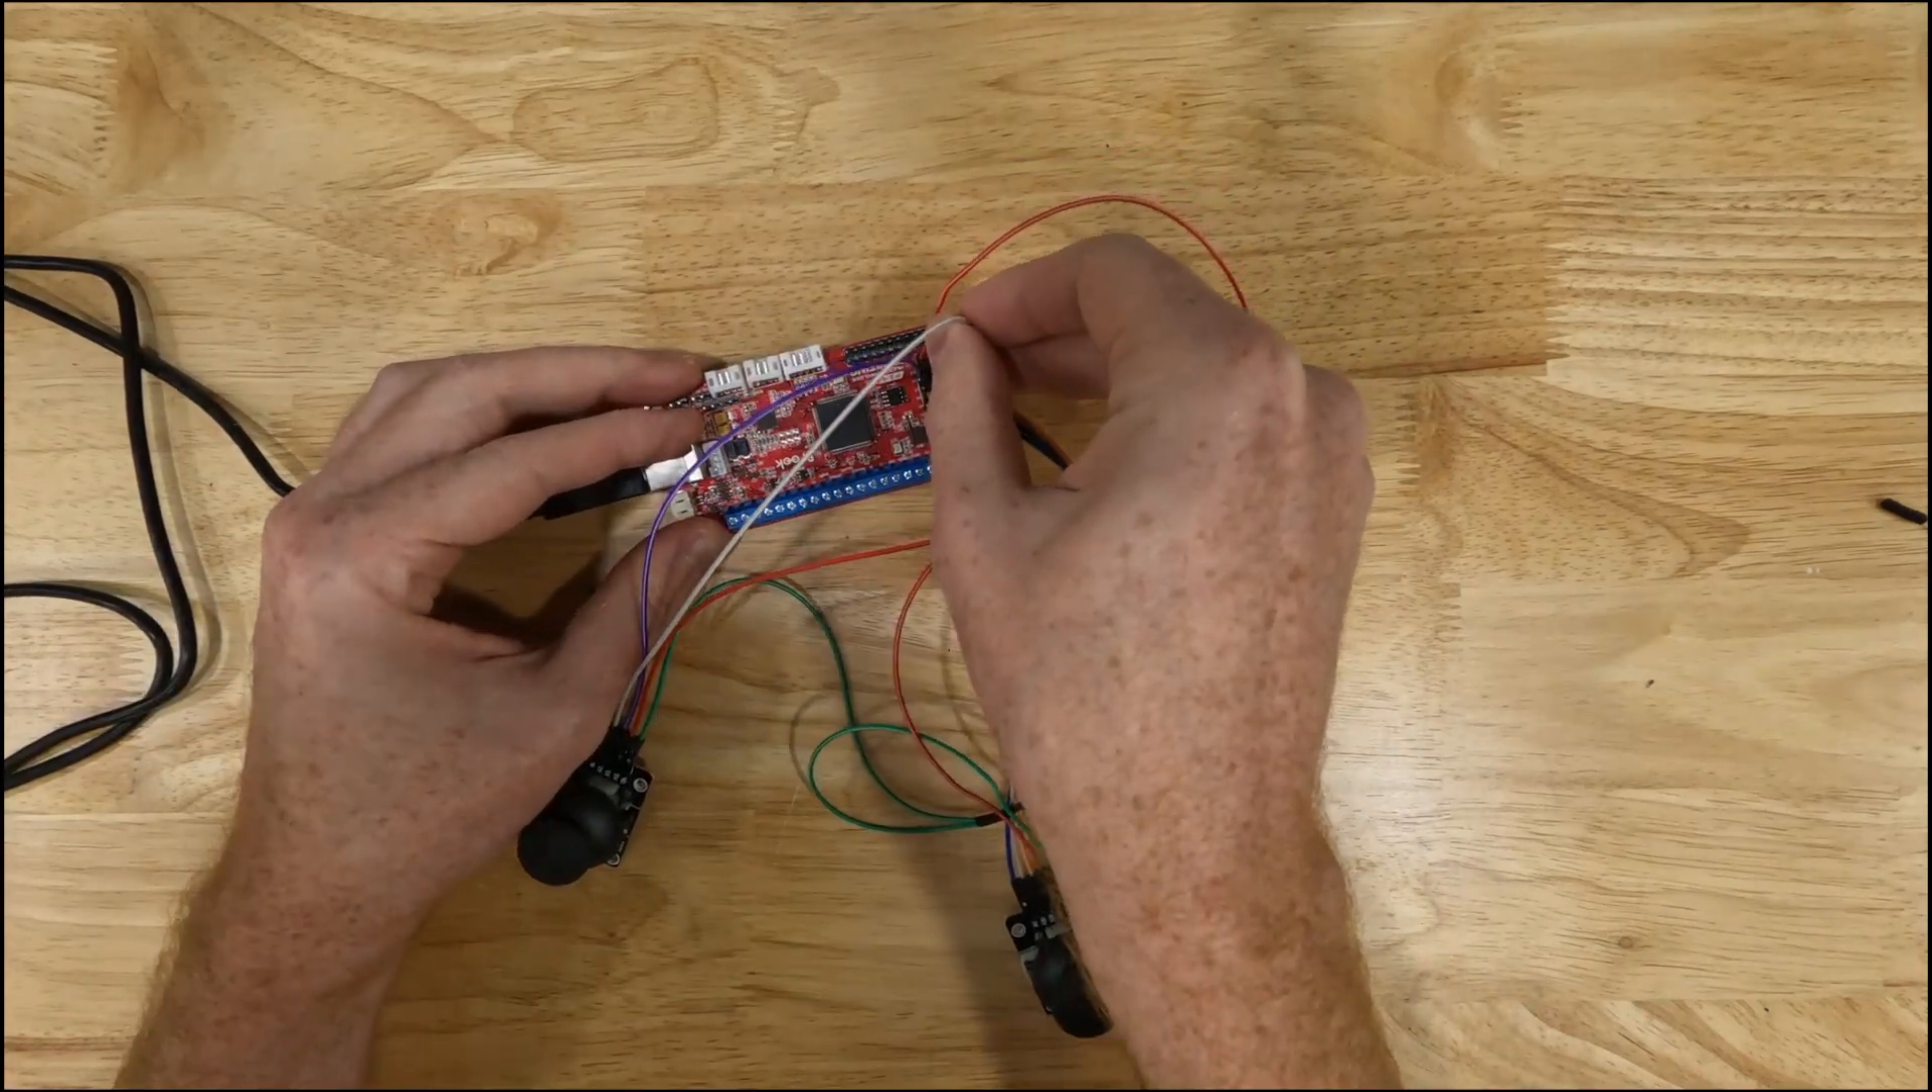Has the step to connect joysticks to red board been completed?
No.